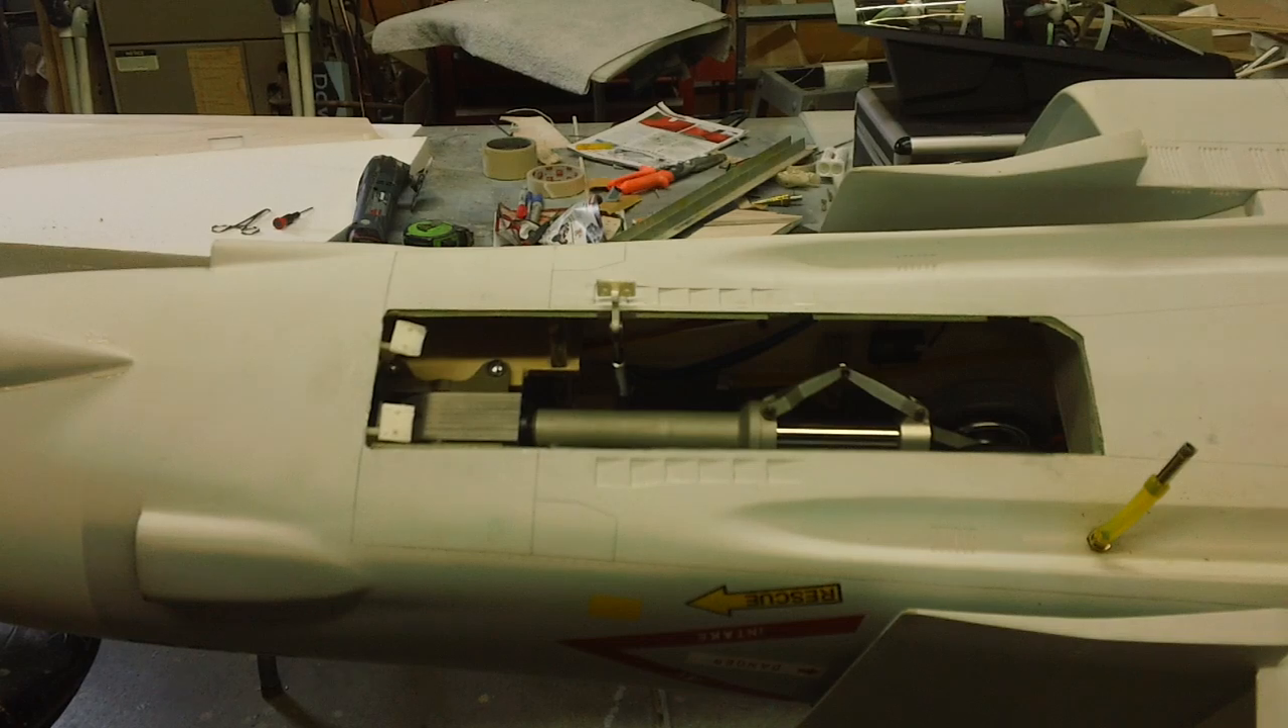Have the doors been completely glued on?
No.